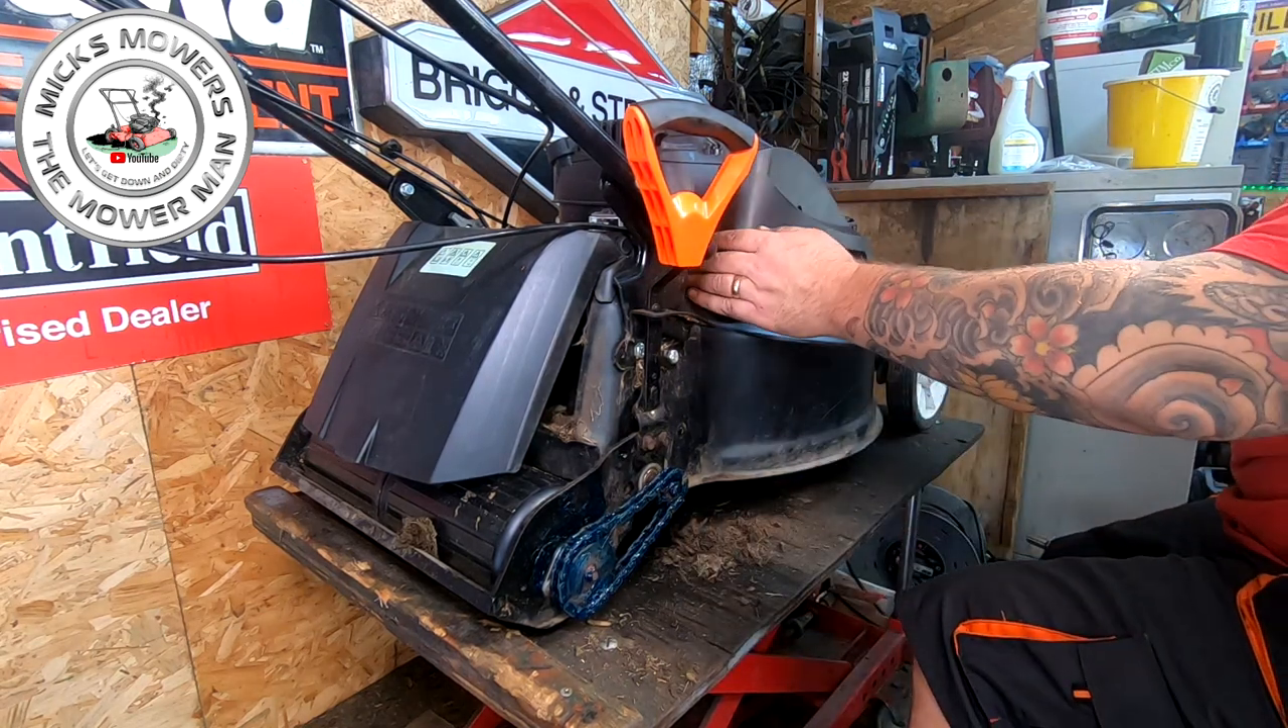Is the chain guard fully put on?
No.